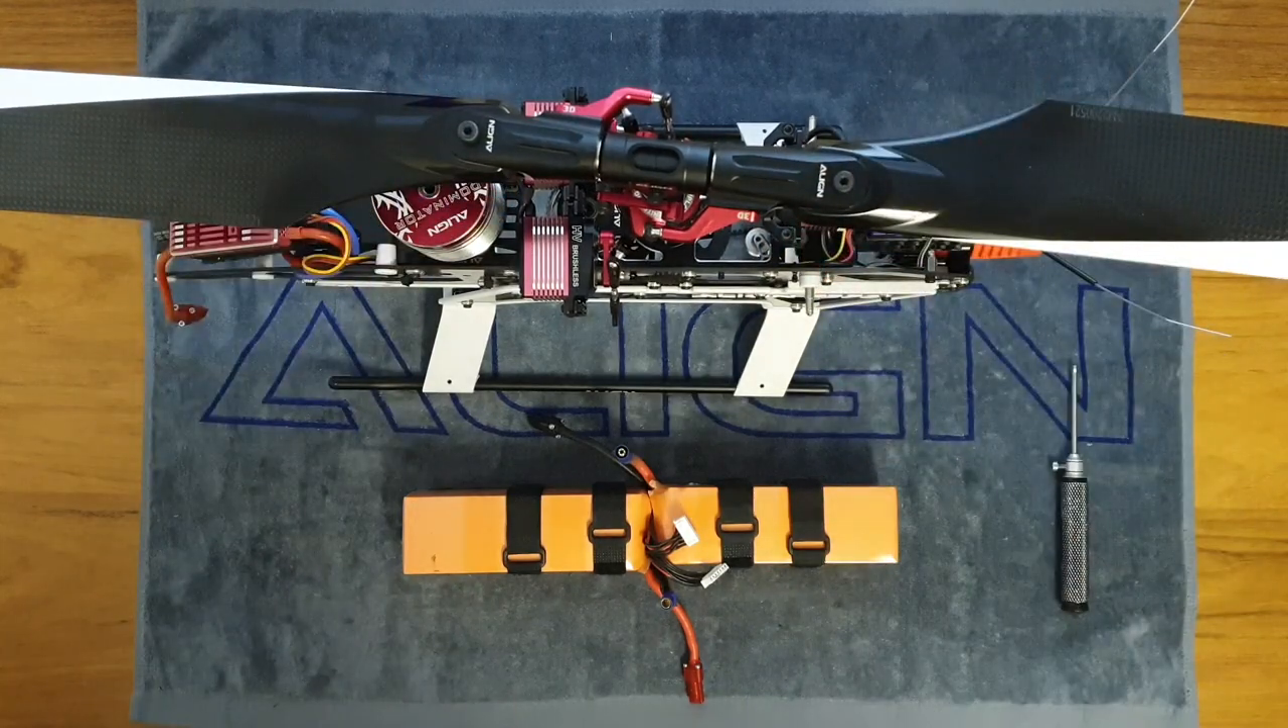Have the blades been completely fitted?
Yes.